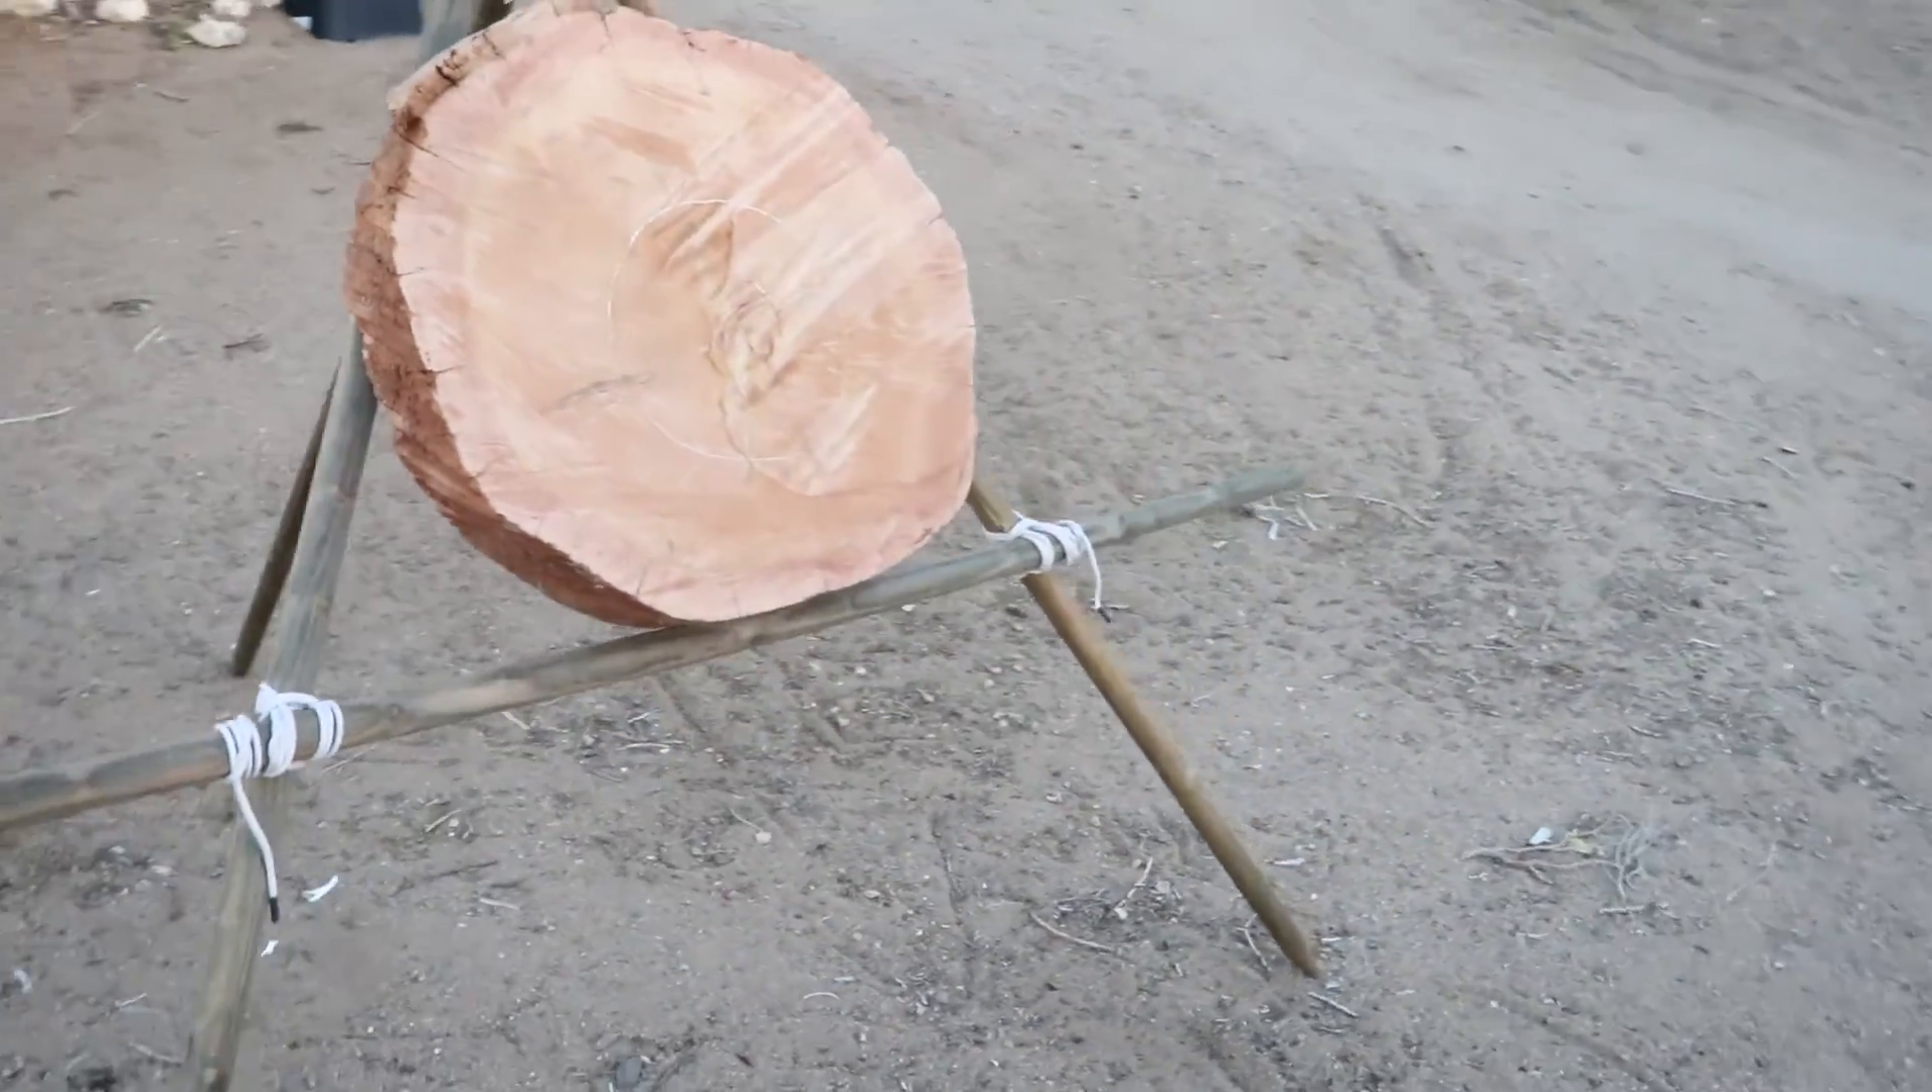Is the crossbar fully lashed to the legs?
Yes.